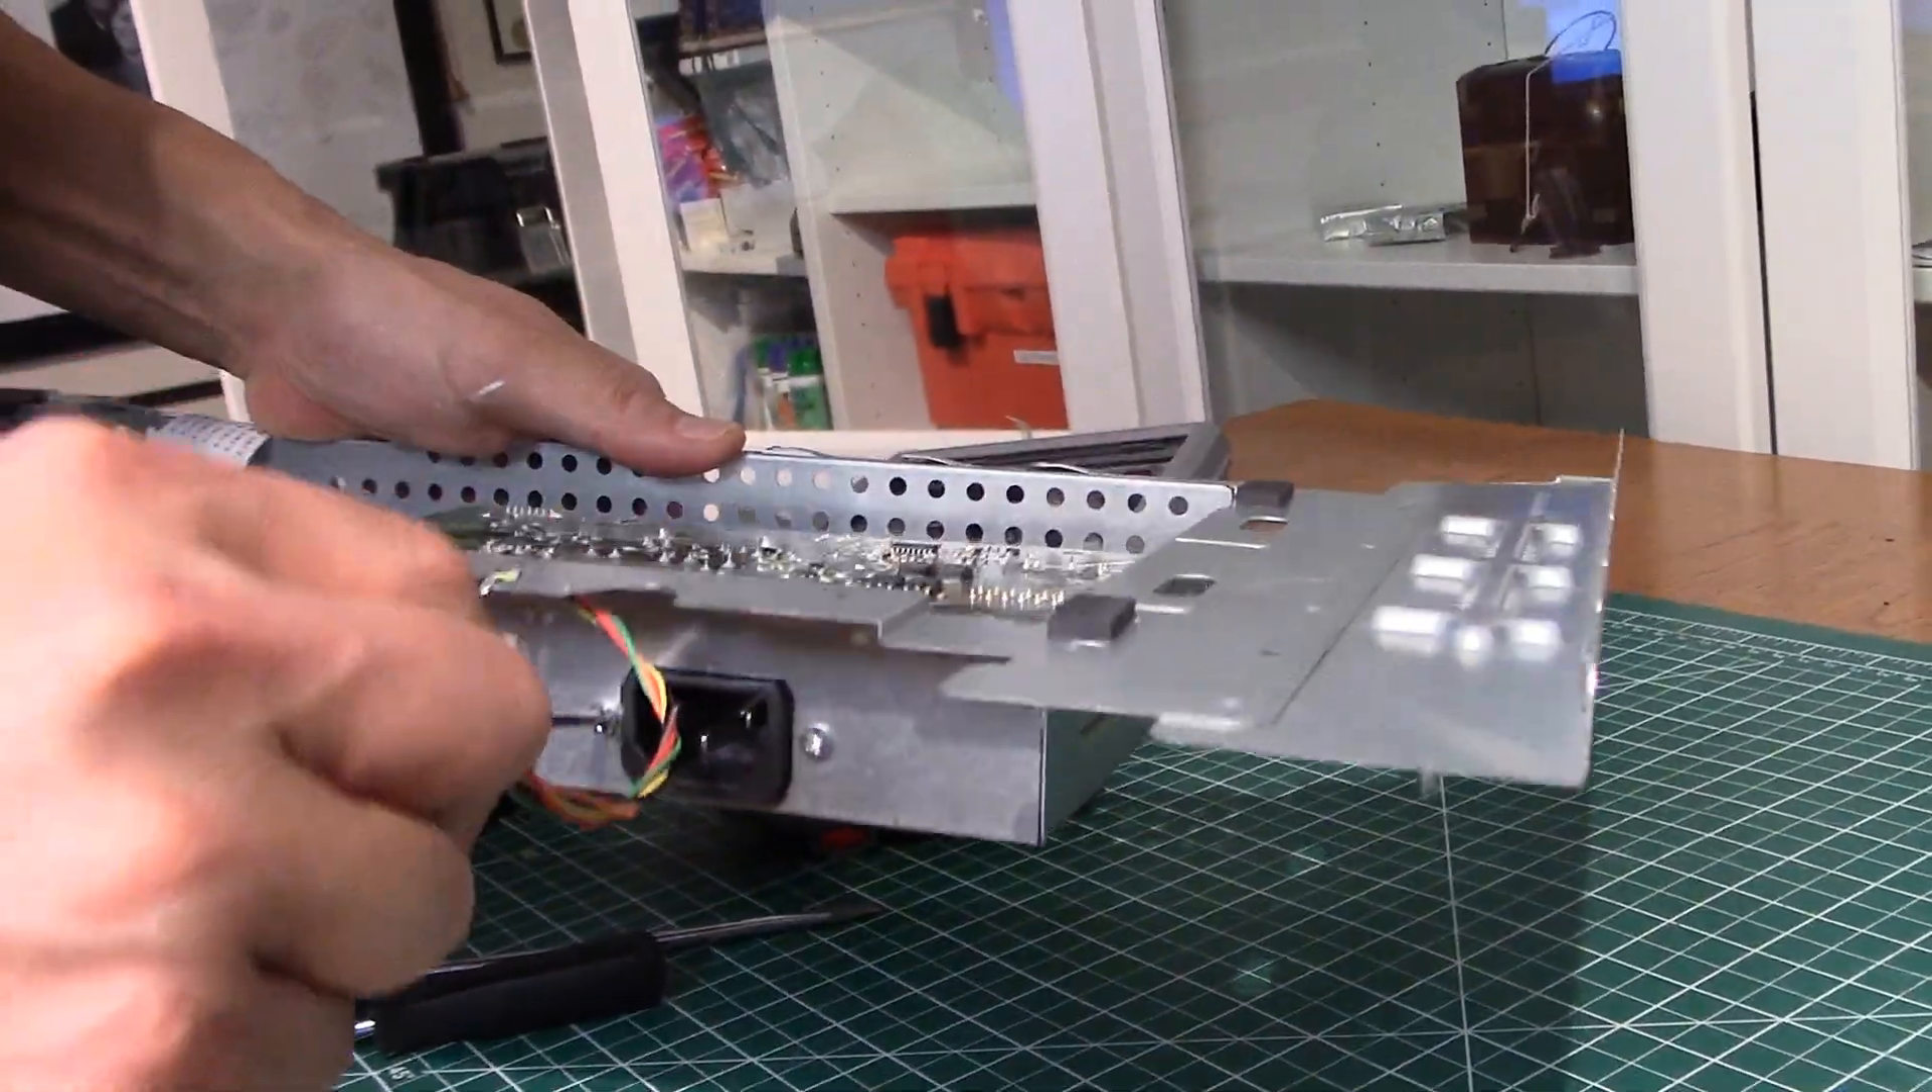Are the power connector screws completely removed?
No.